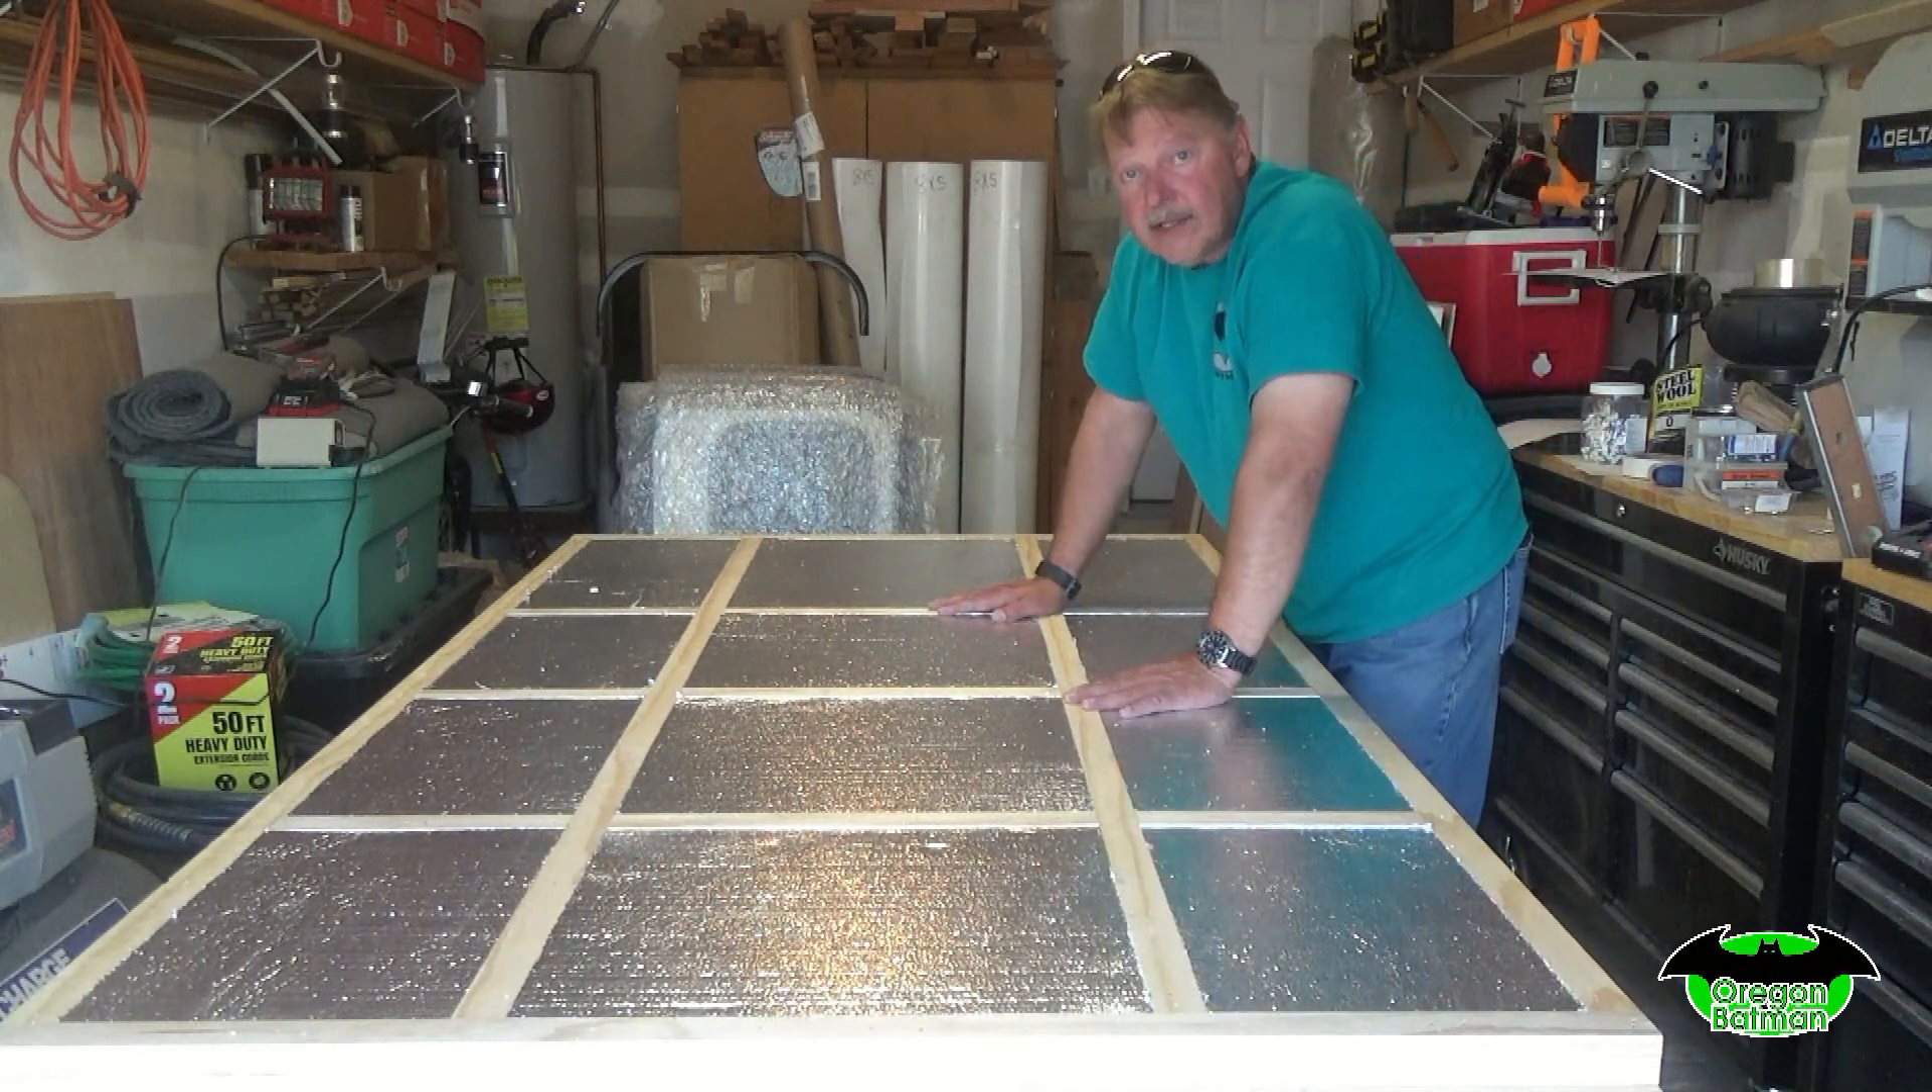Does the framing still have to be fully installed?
No.